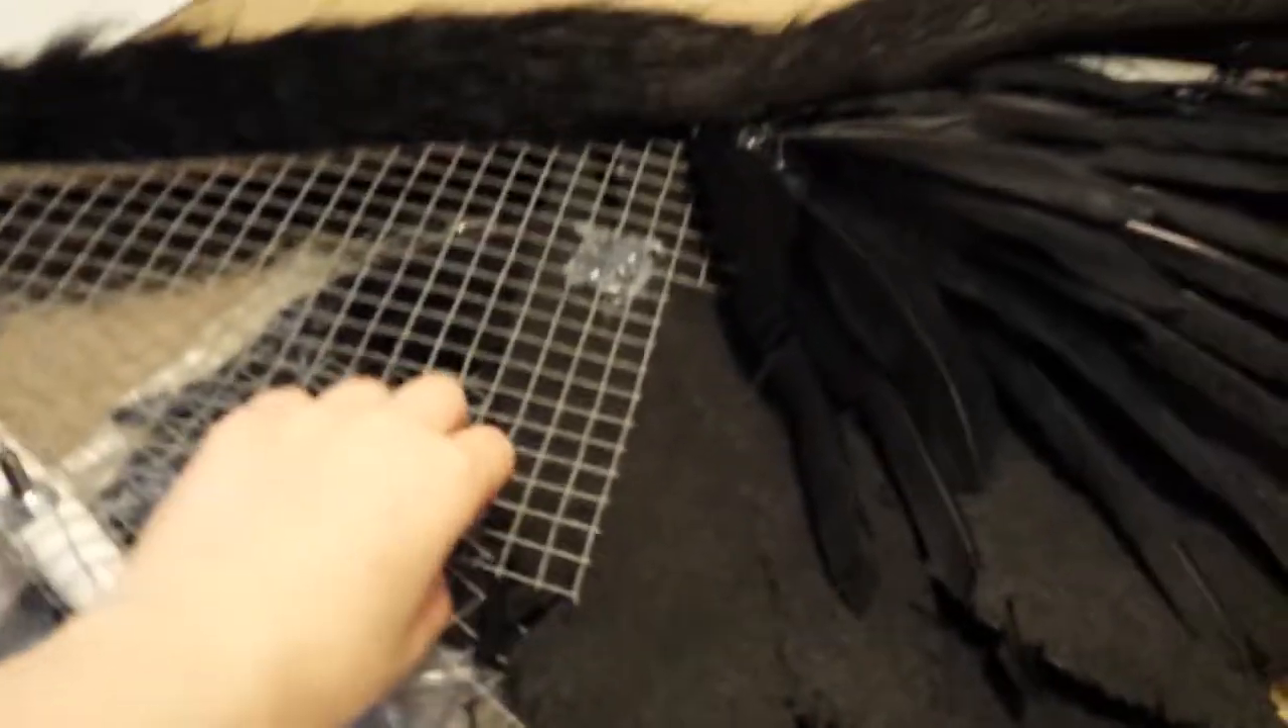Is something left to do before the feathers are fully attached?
Yes.